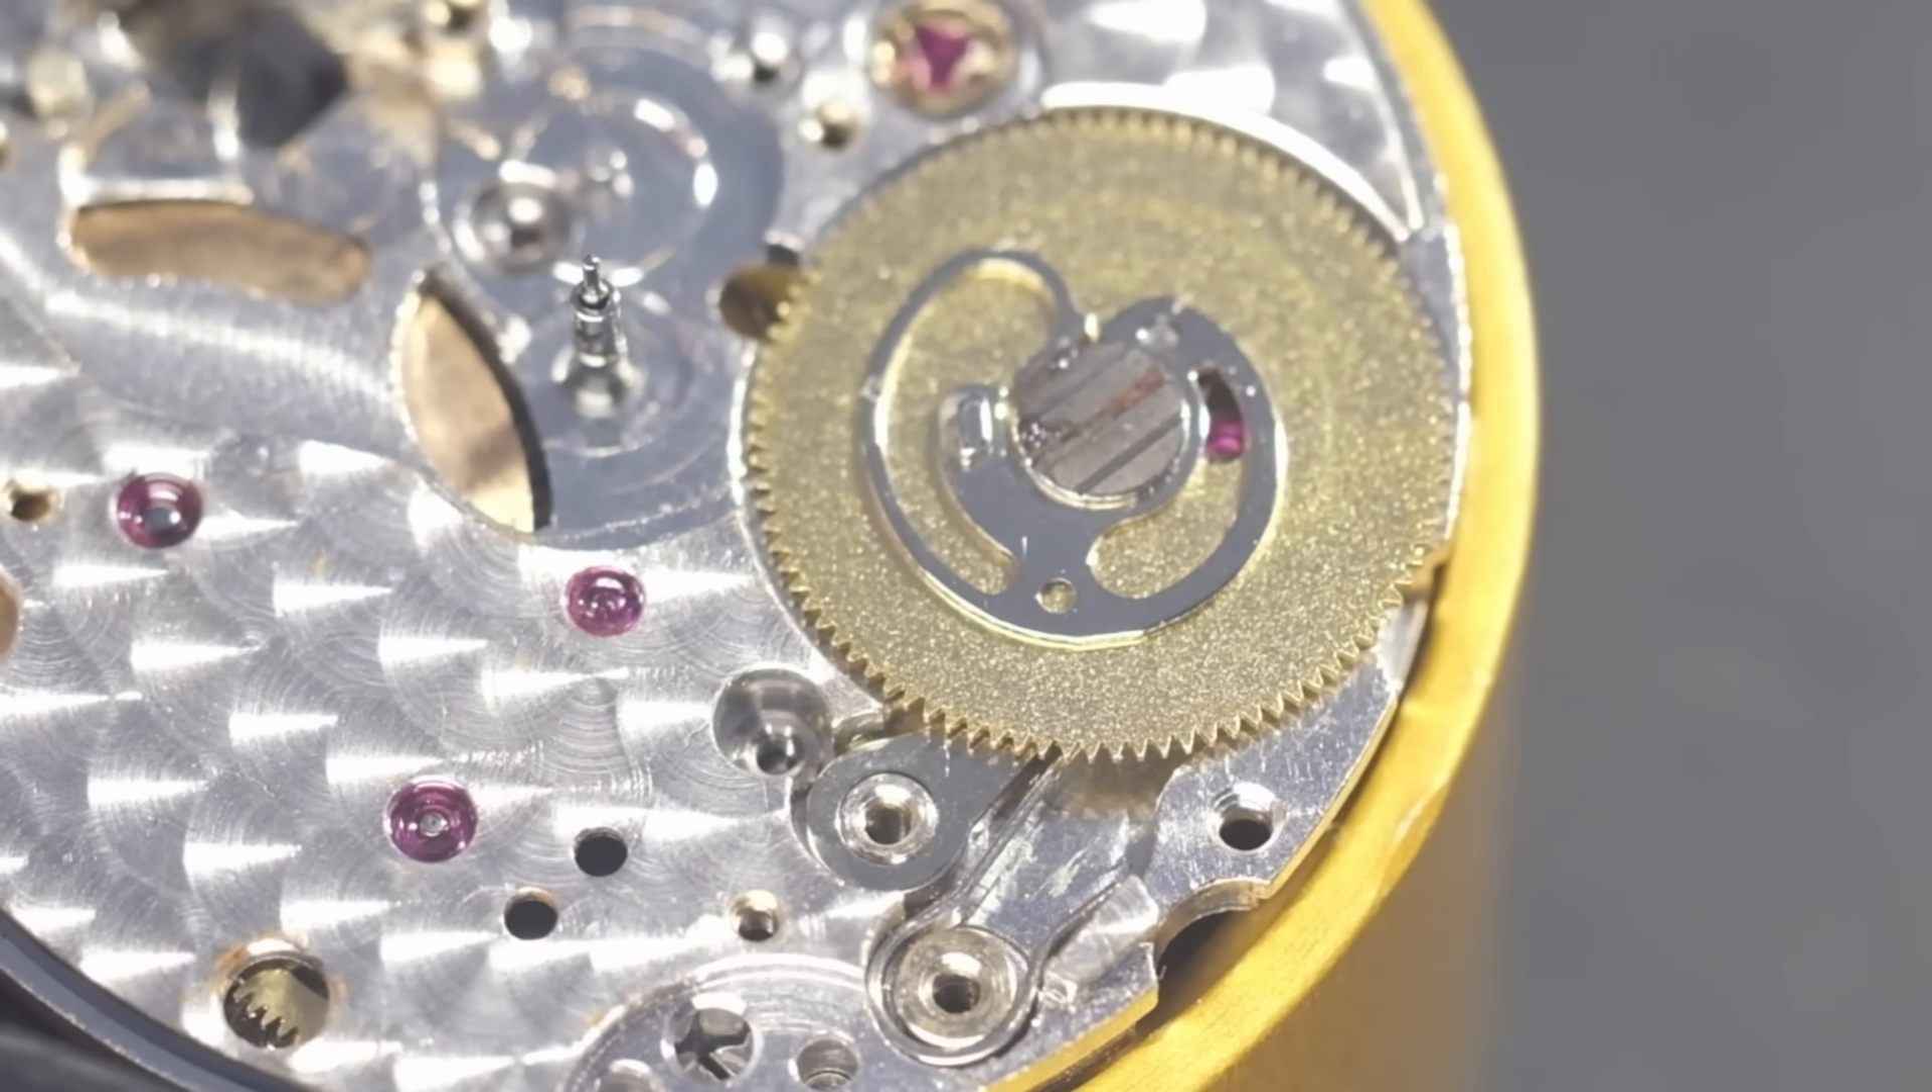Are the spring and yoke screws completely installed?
No.